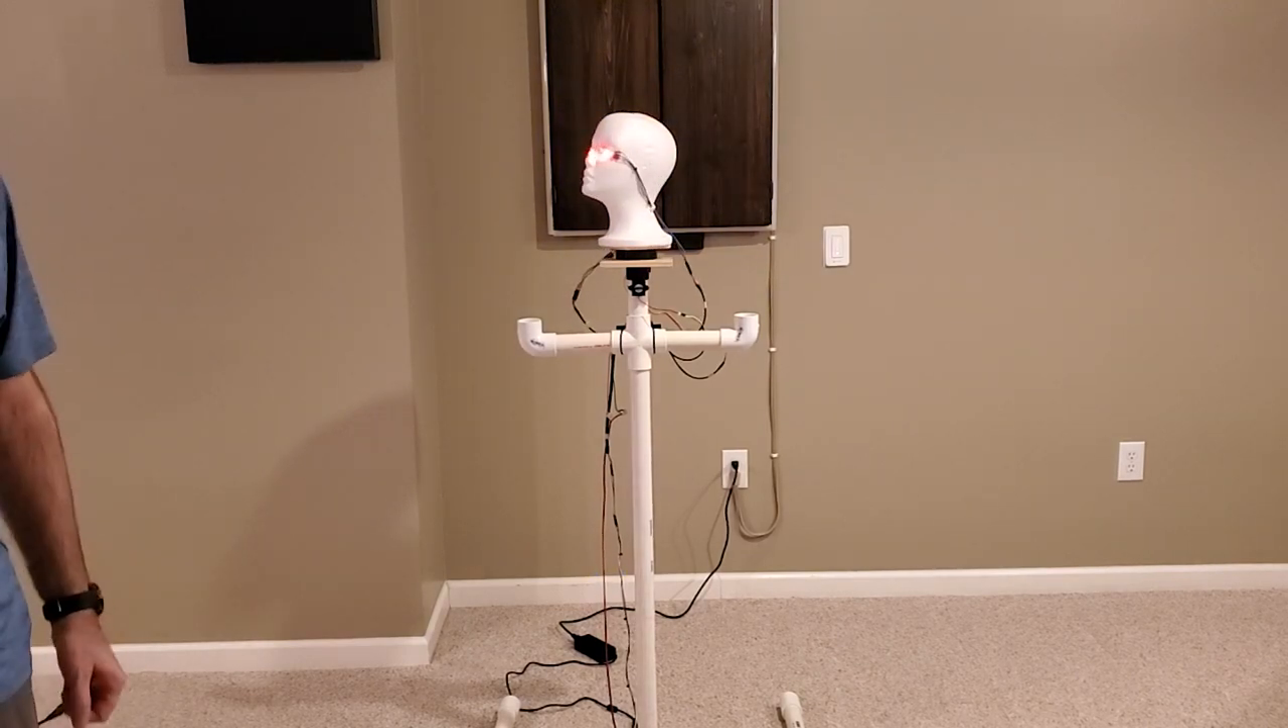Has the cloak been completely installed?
No.